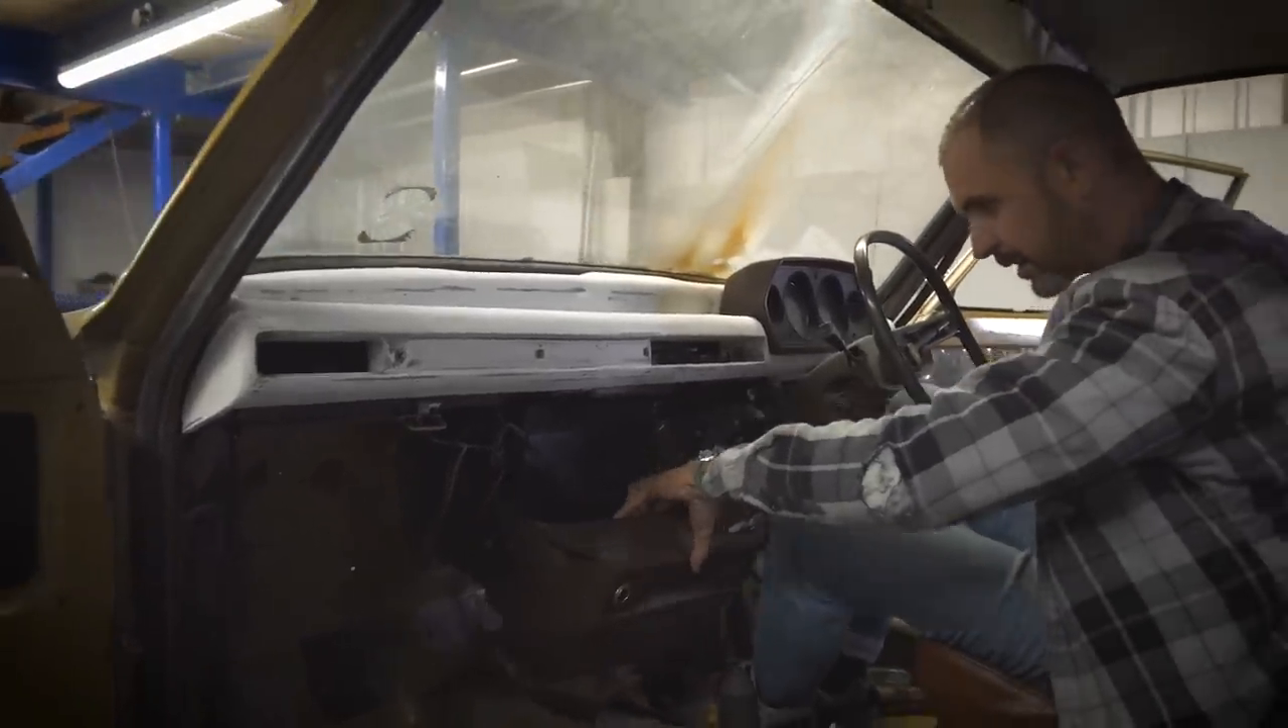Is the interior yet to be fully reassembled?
Yes.